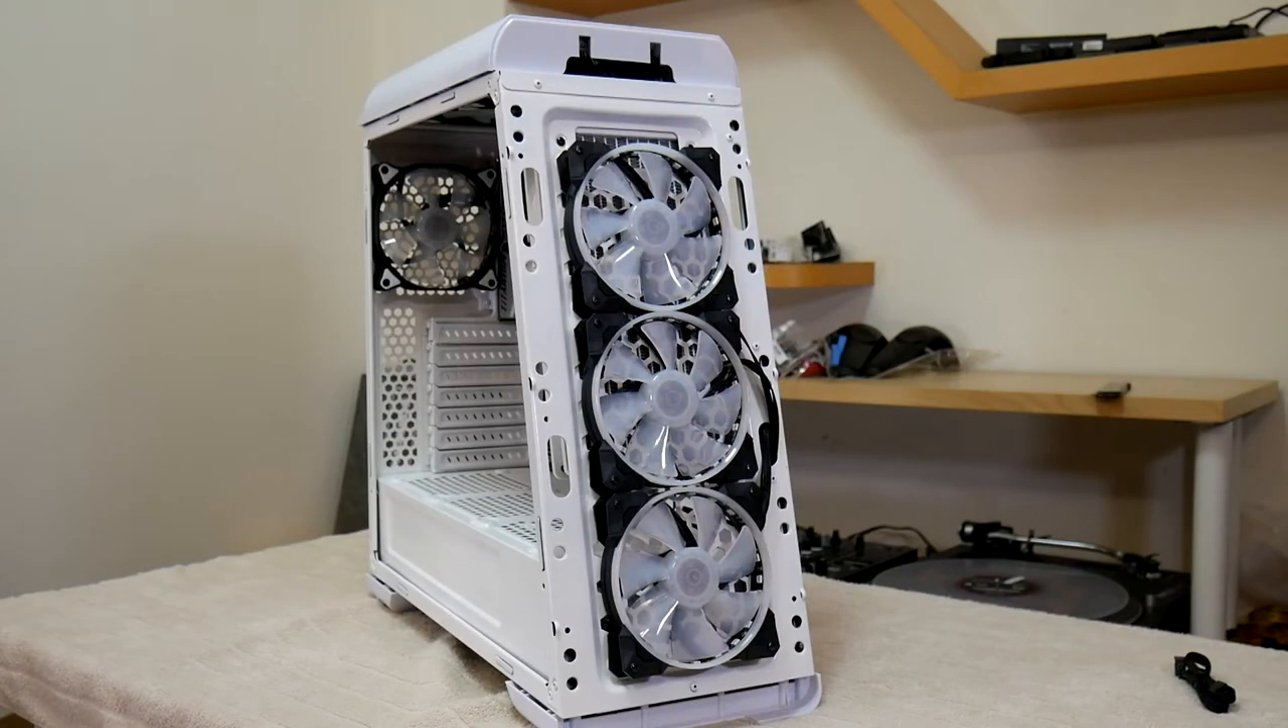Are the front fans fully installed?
Yes.